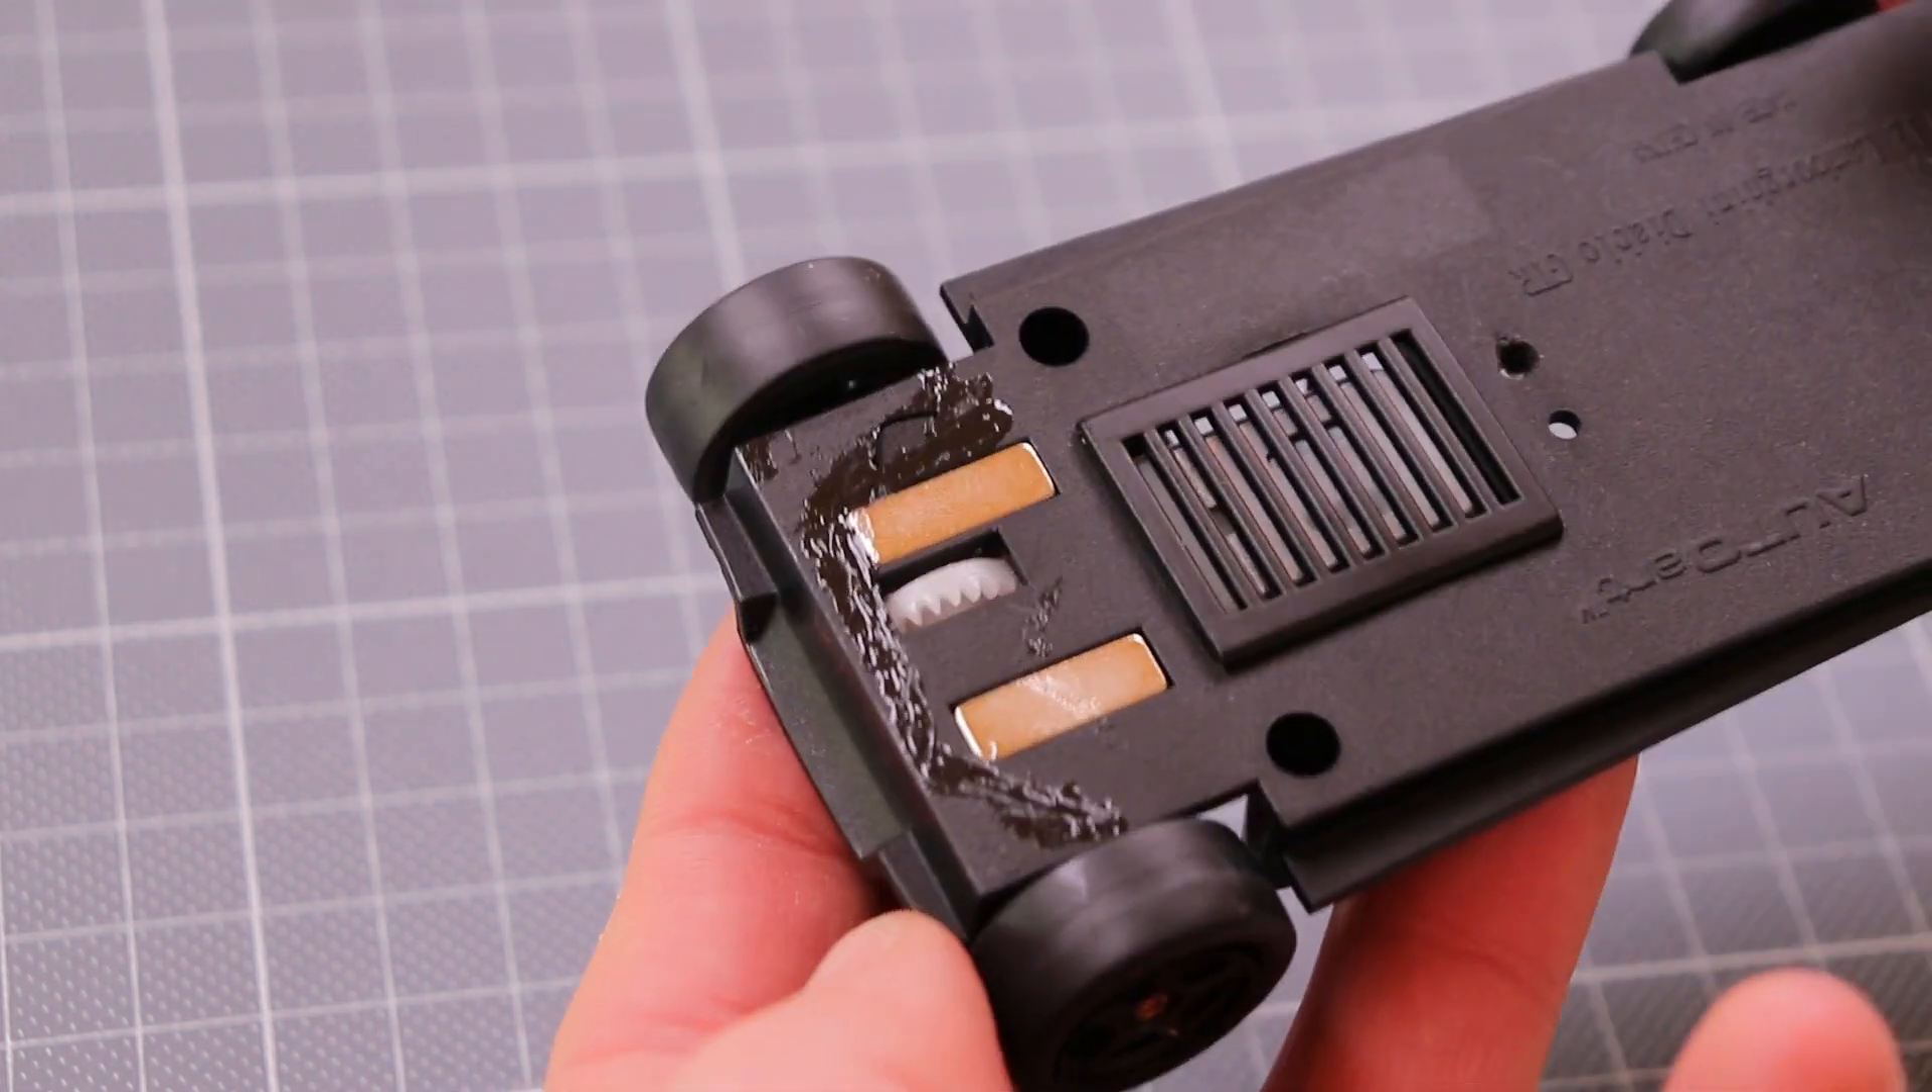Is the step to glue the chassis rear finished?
Yes.